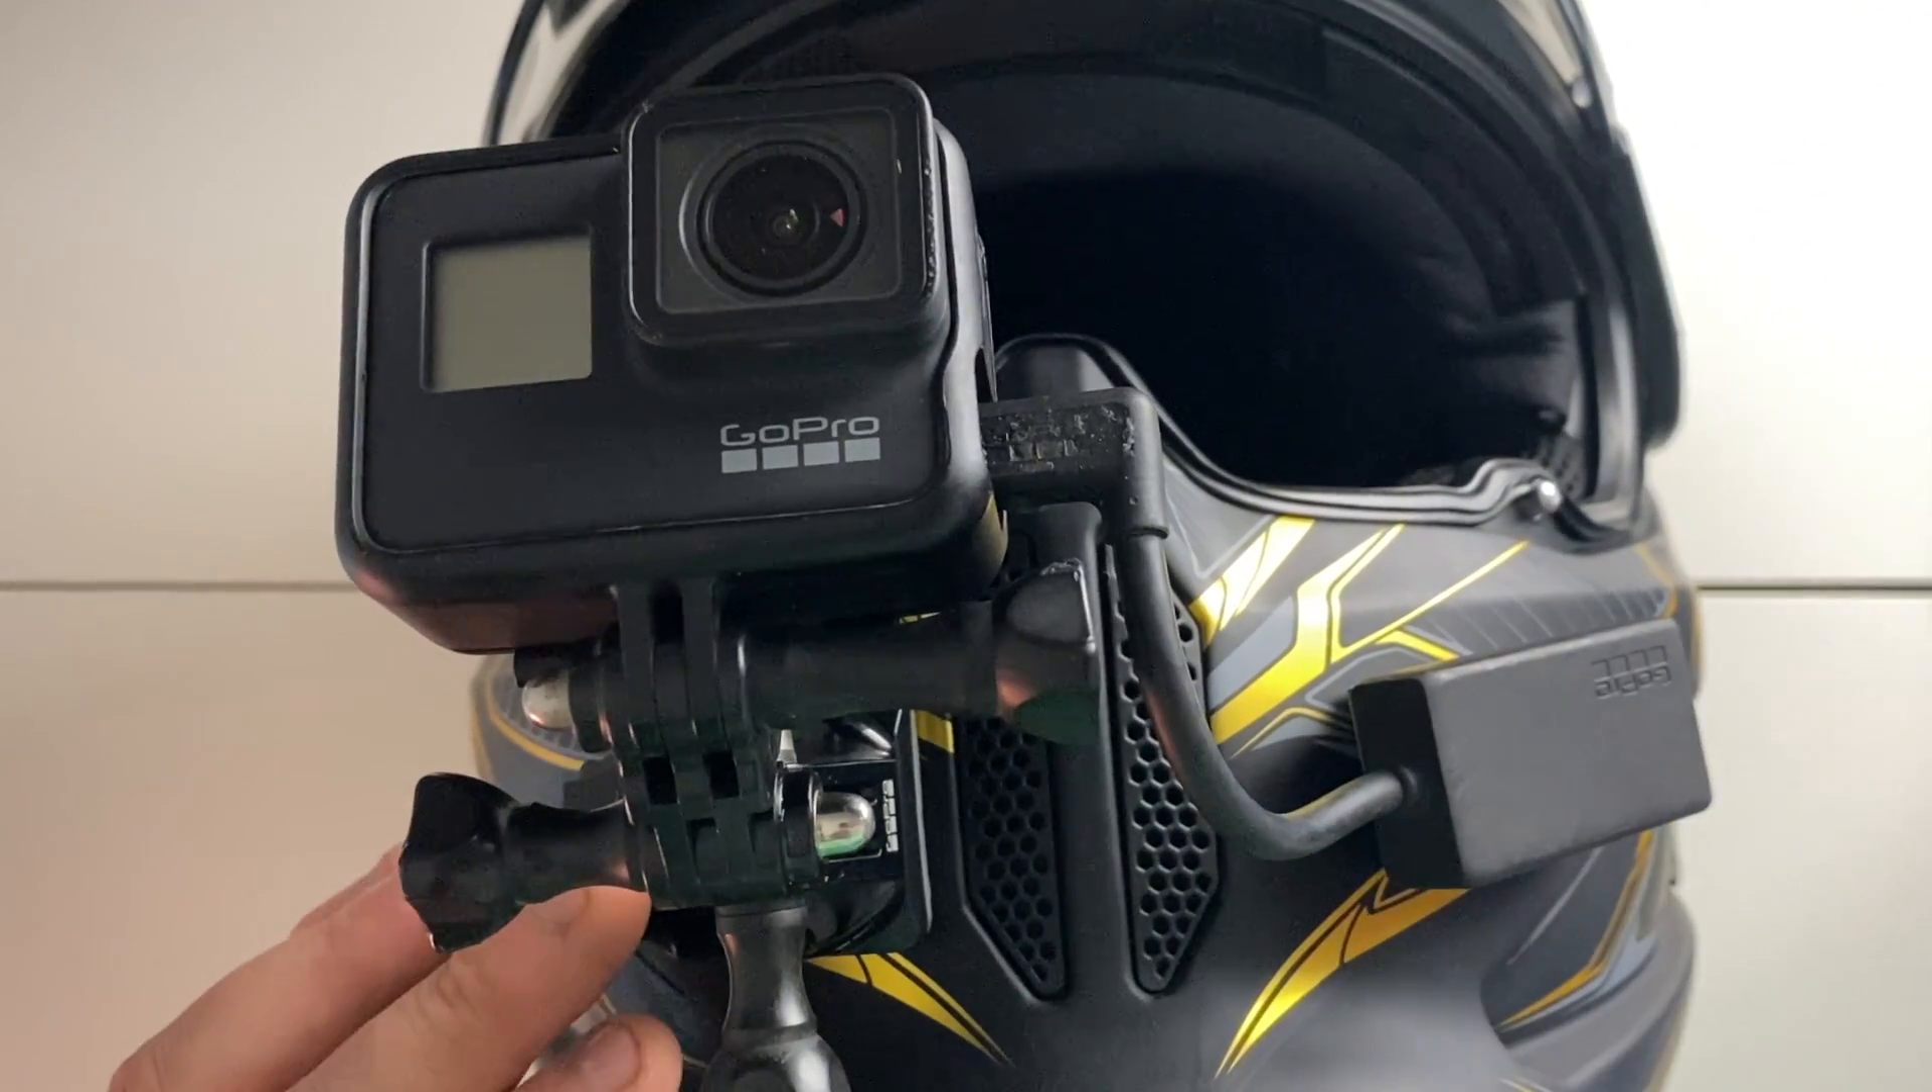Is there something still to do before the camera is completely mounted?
No.